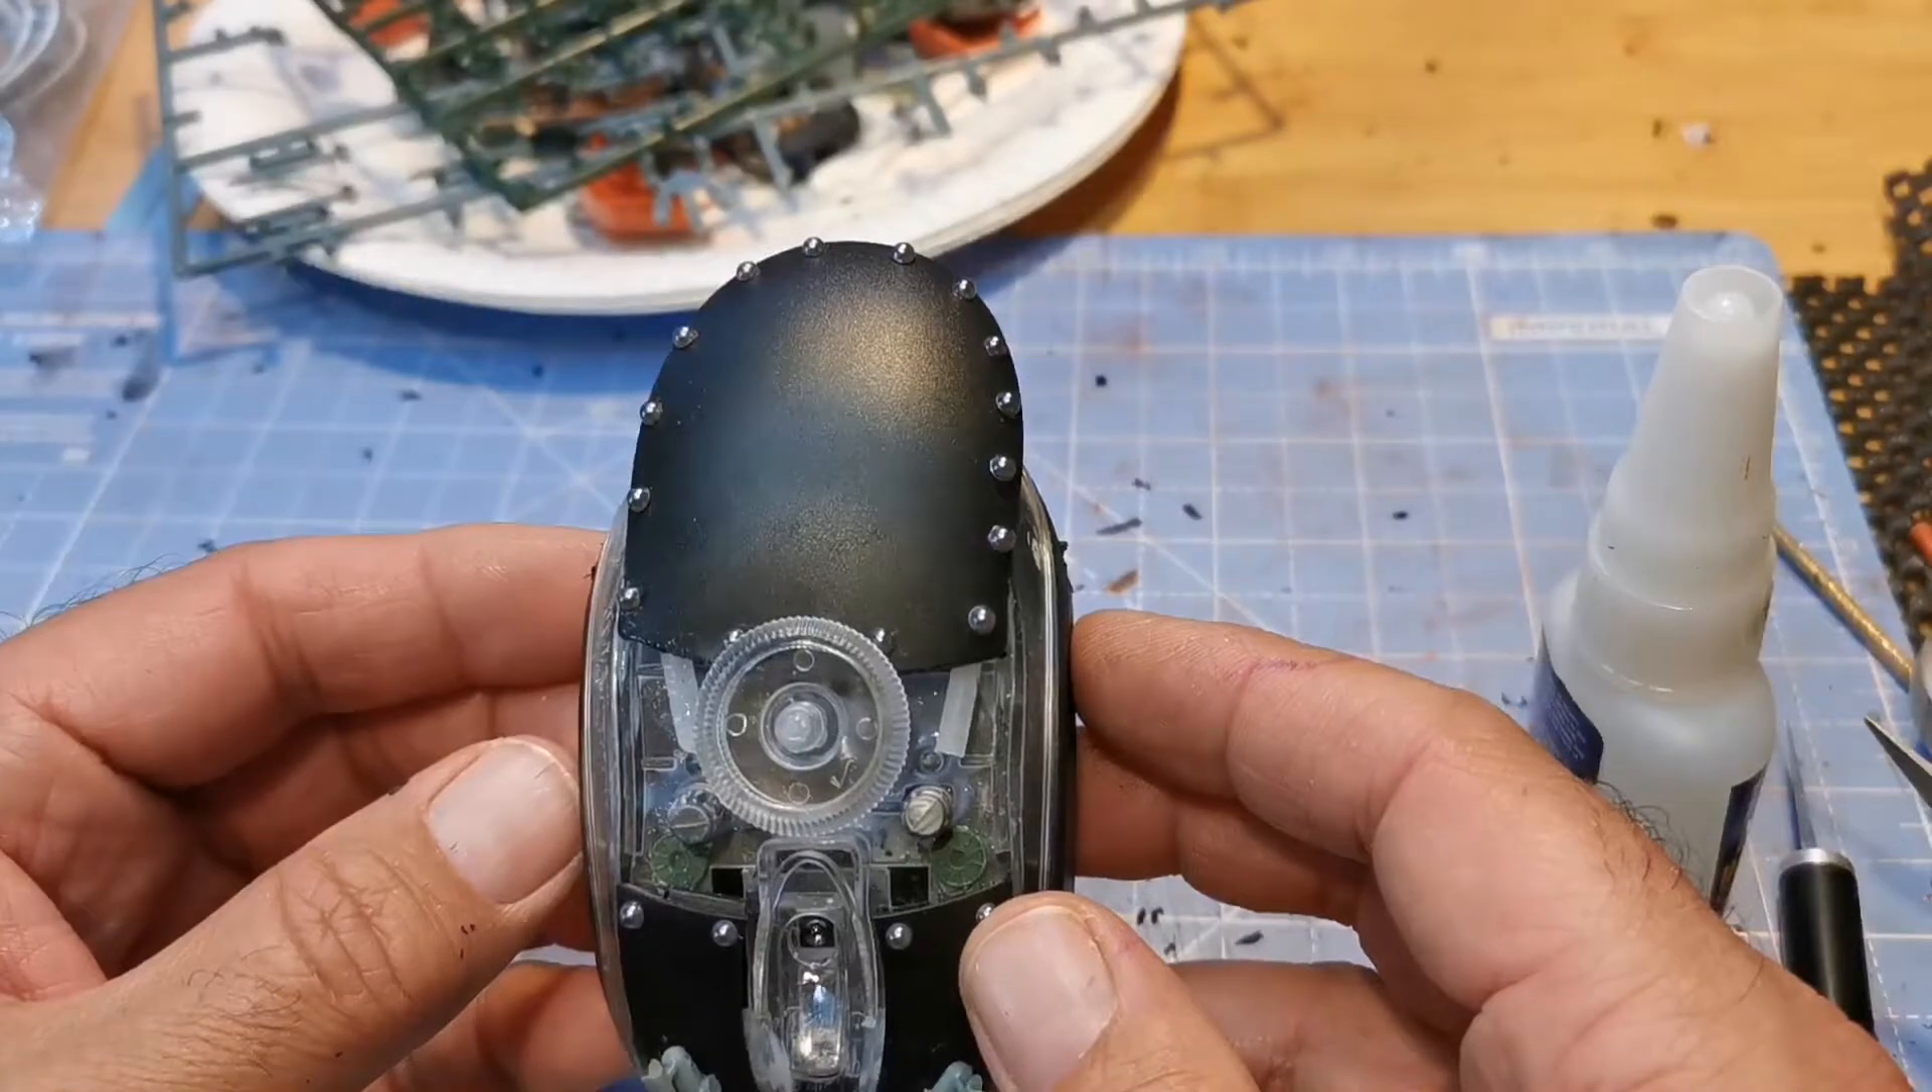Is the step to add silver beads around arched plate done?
Yes.